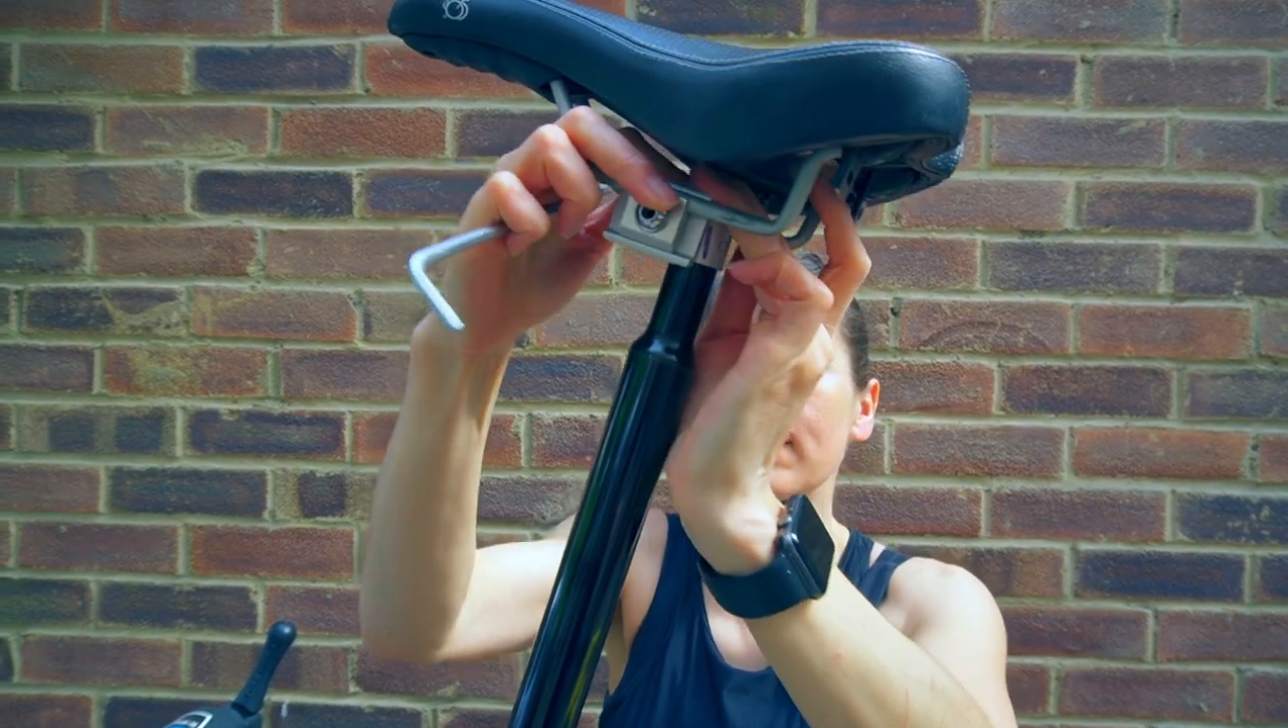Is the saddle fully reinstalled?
No.